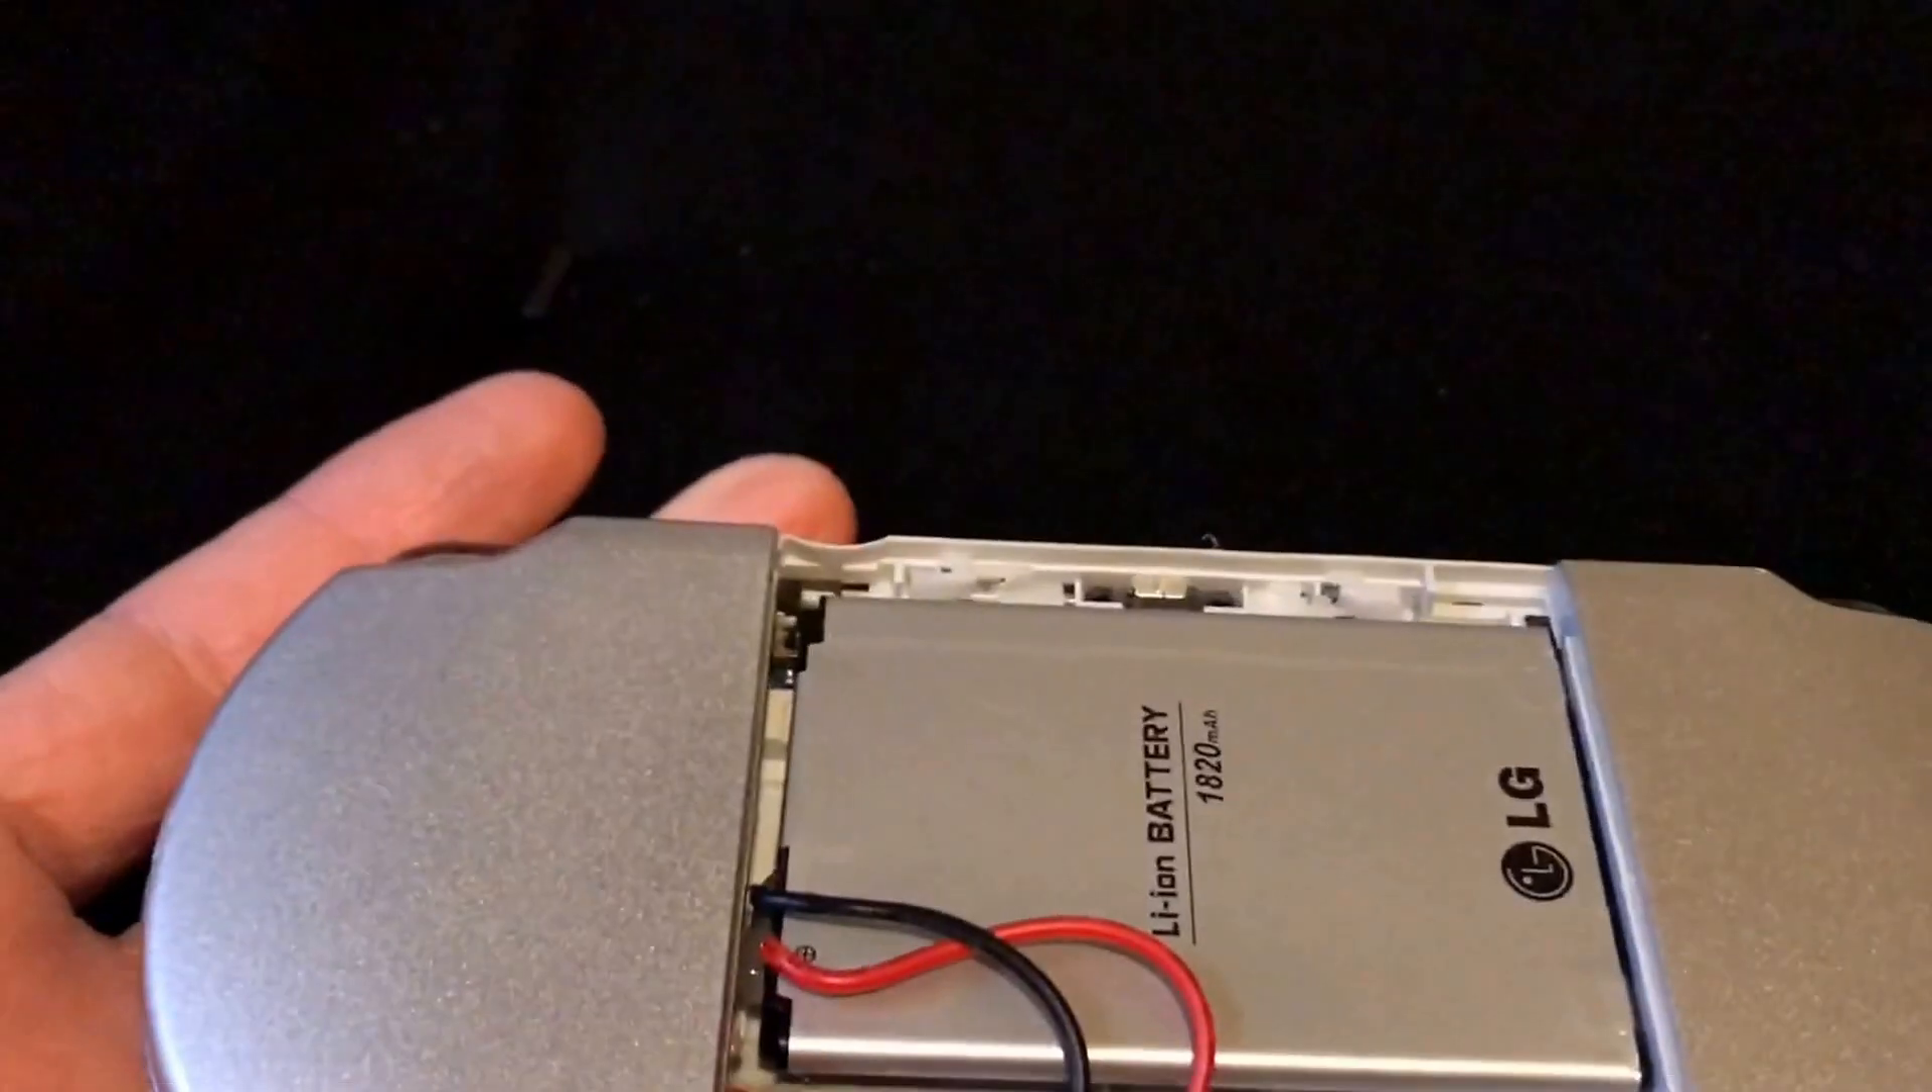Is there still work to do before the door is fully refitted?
Yes.